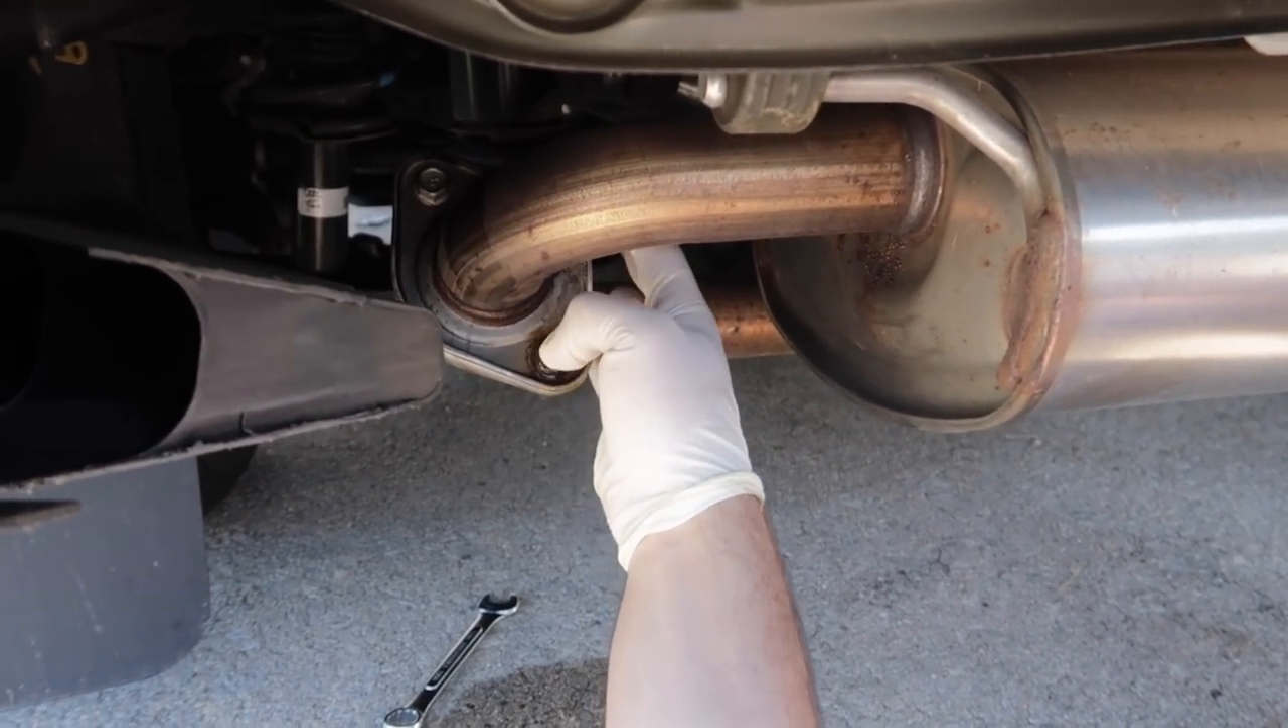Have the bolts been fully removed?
No.